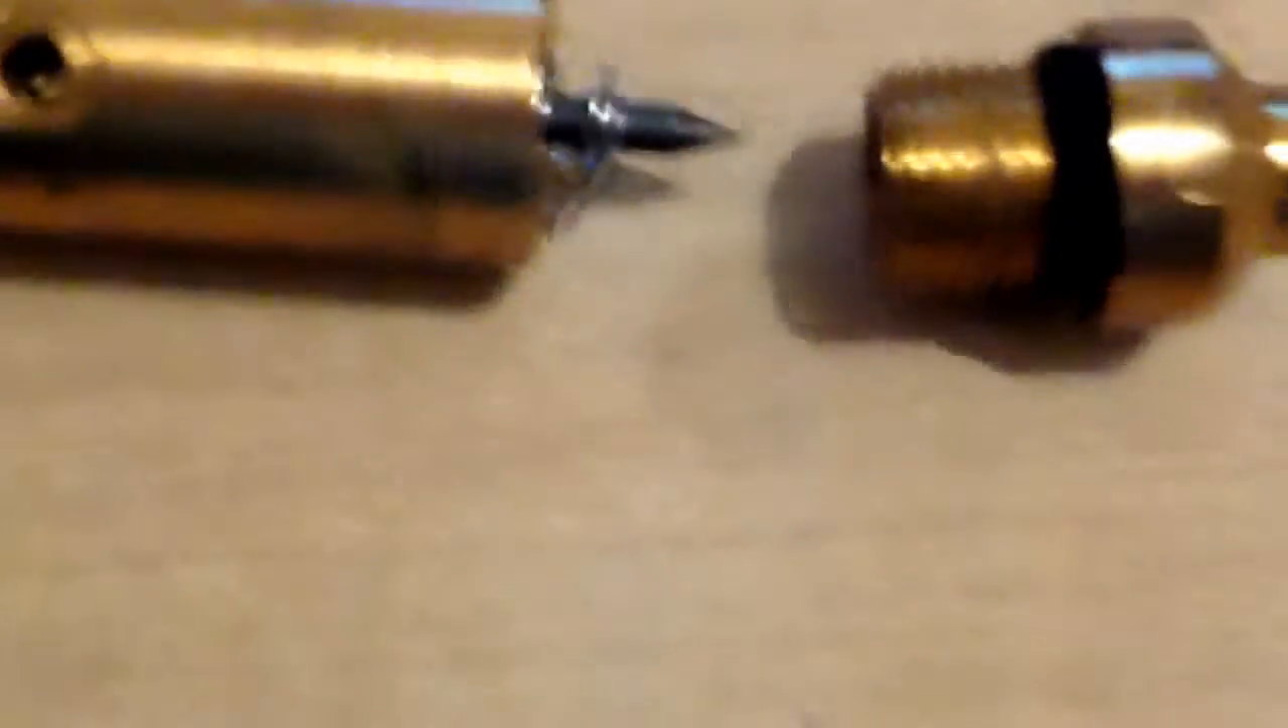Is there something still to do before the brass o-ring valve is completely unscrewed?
No.